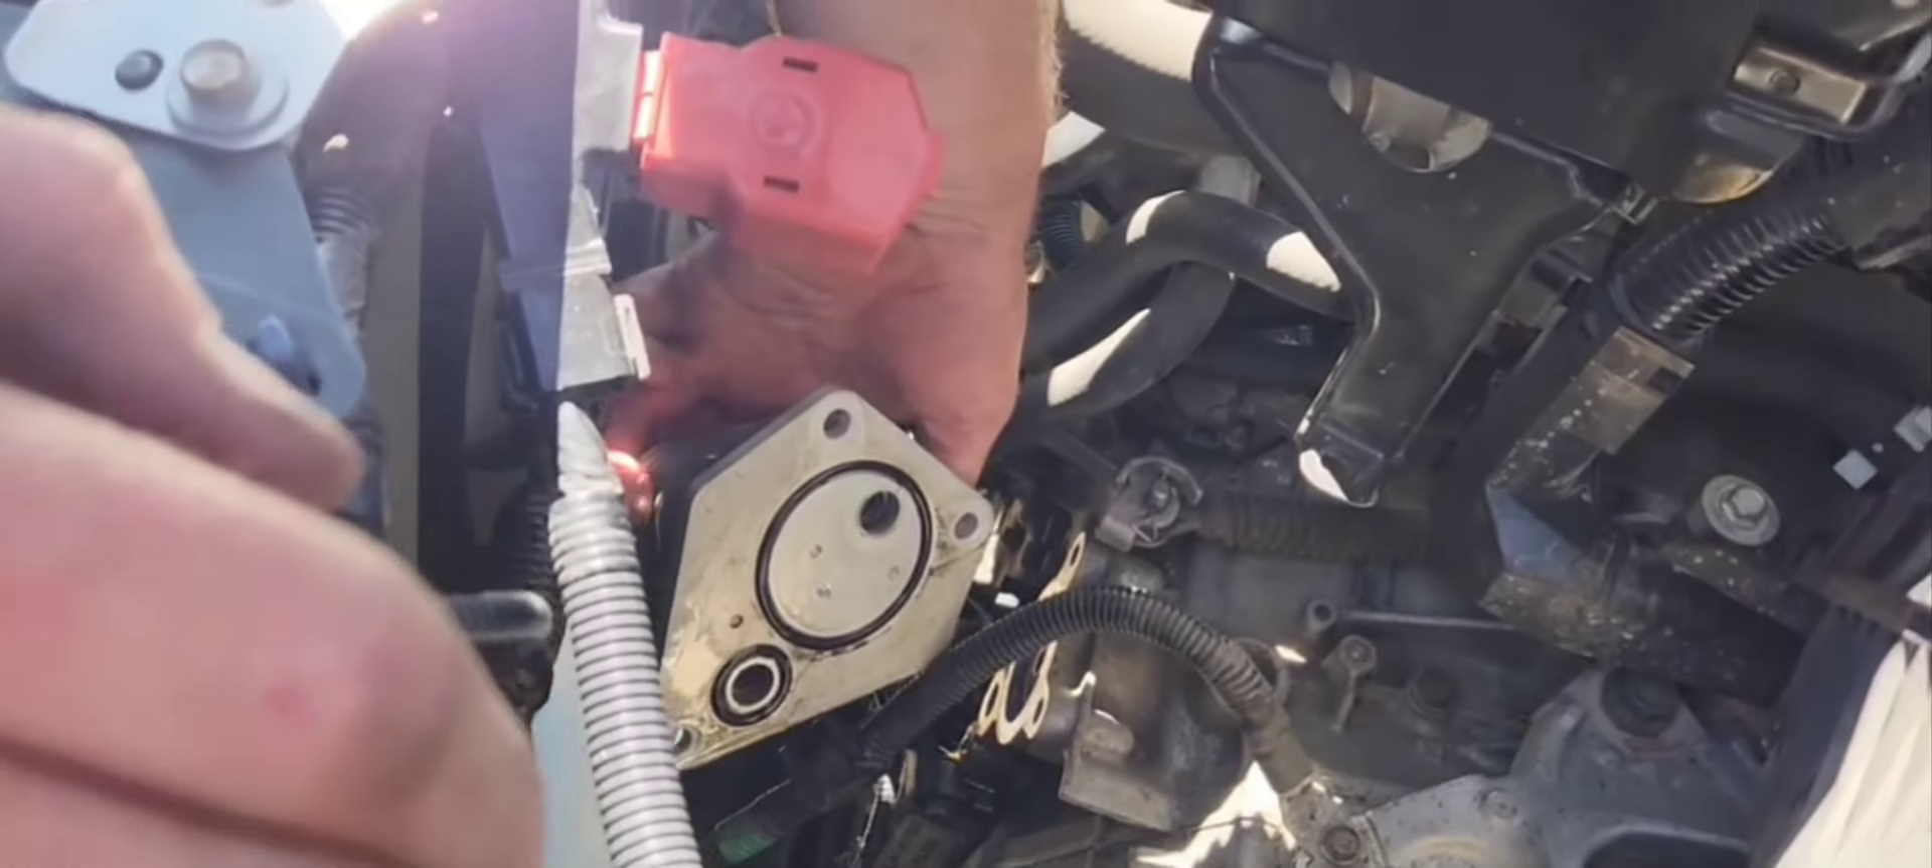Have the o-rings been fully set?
Yes.